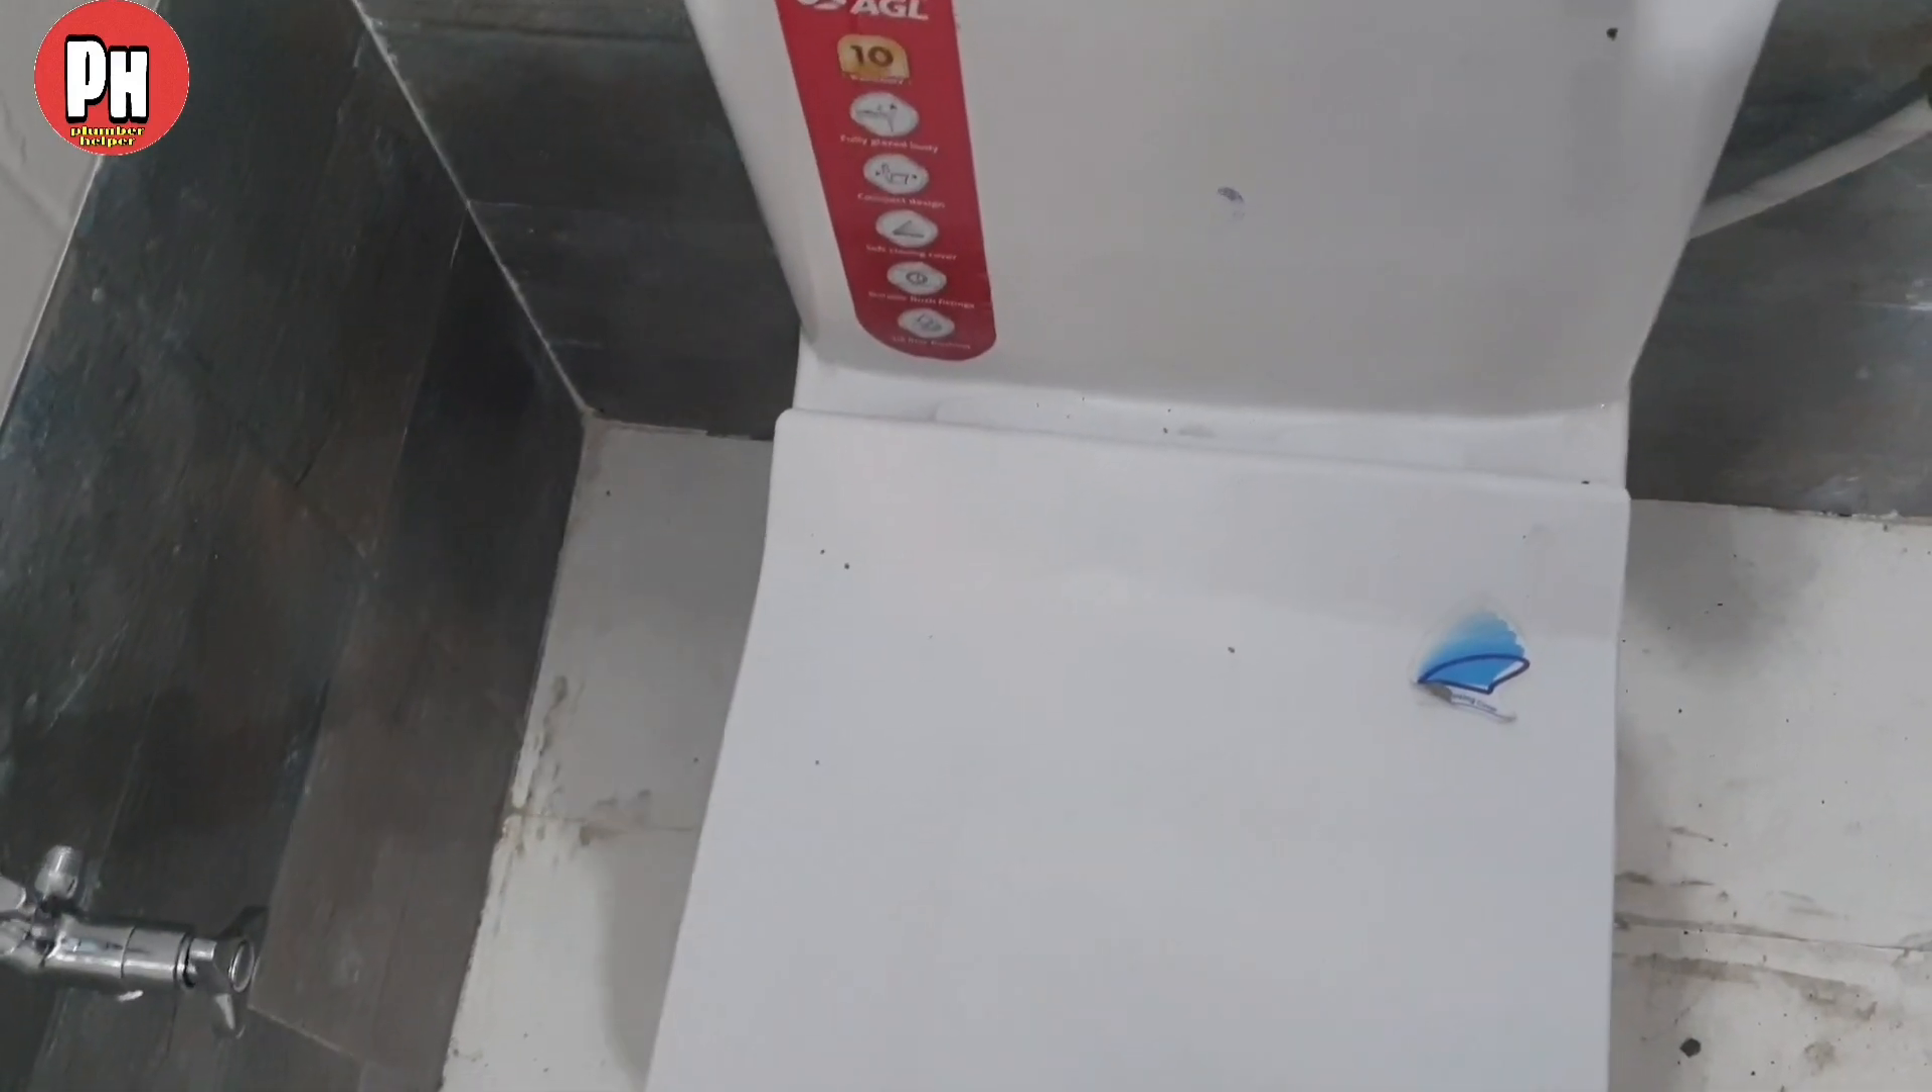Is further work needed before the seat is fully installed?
No.